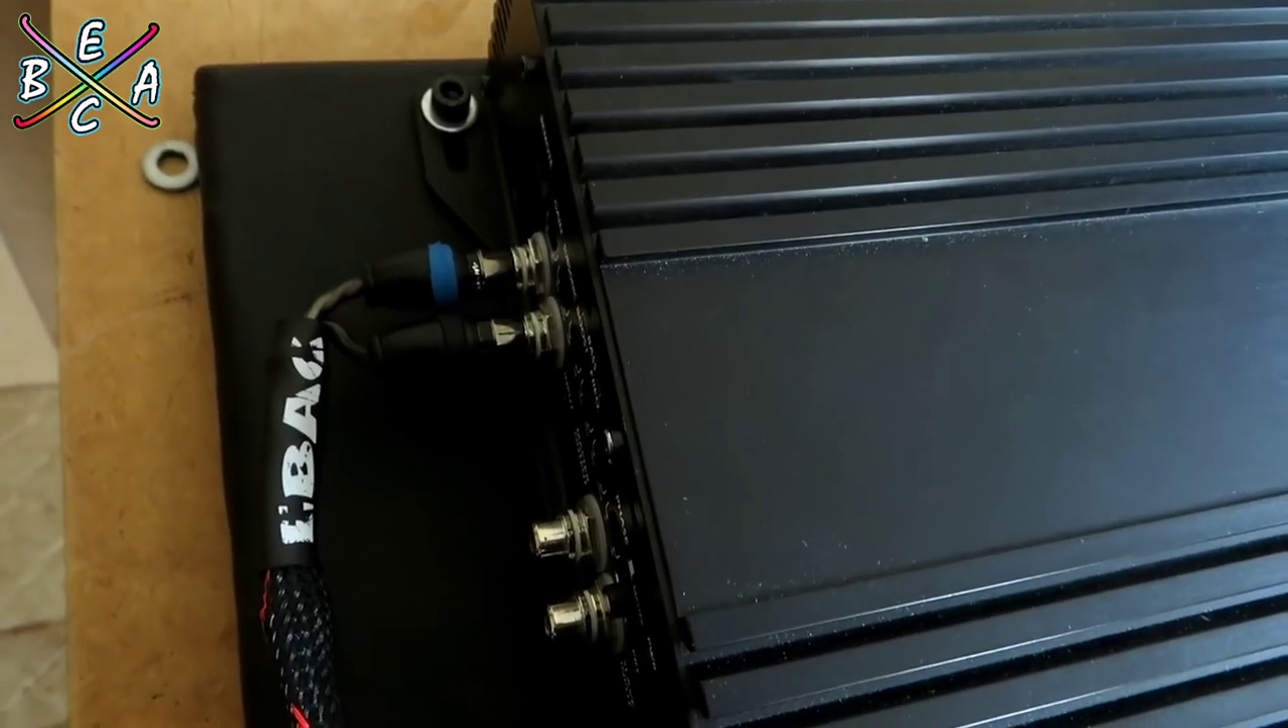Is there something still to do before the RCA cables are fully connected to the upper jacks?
No.